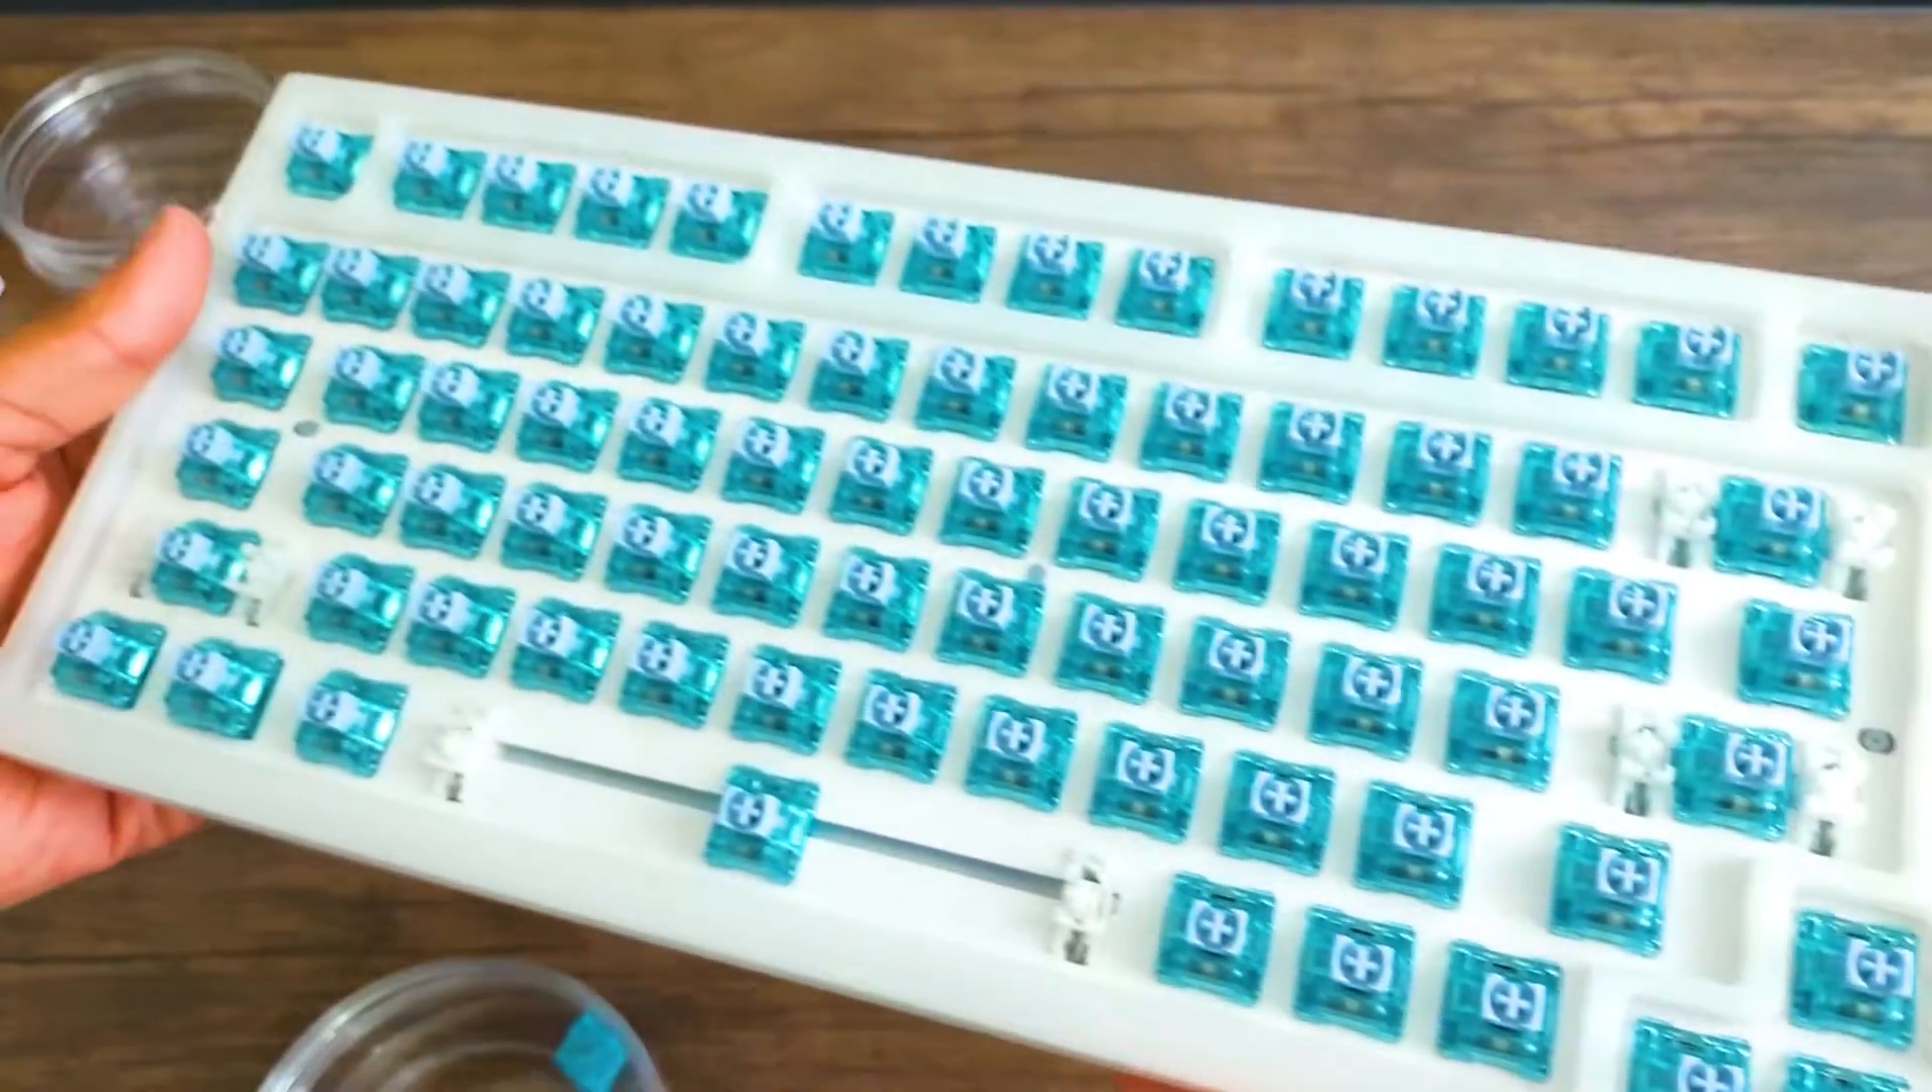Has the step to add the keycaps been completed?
No.